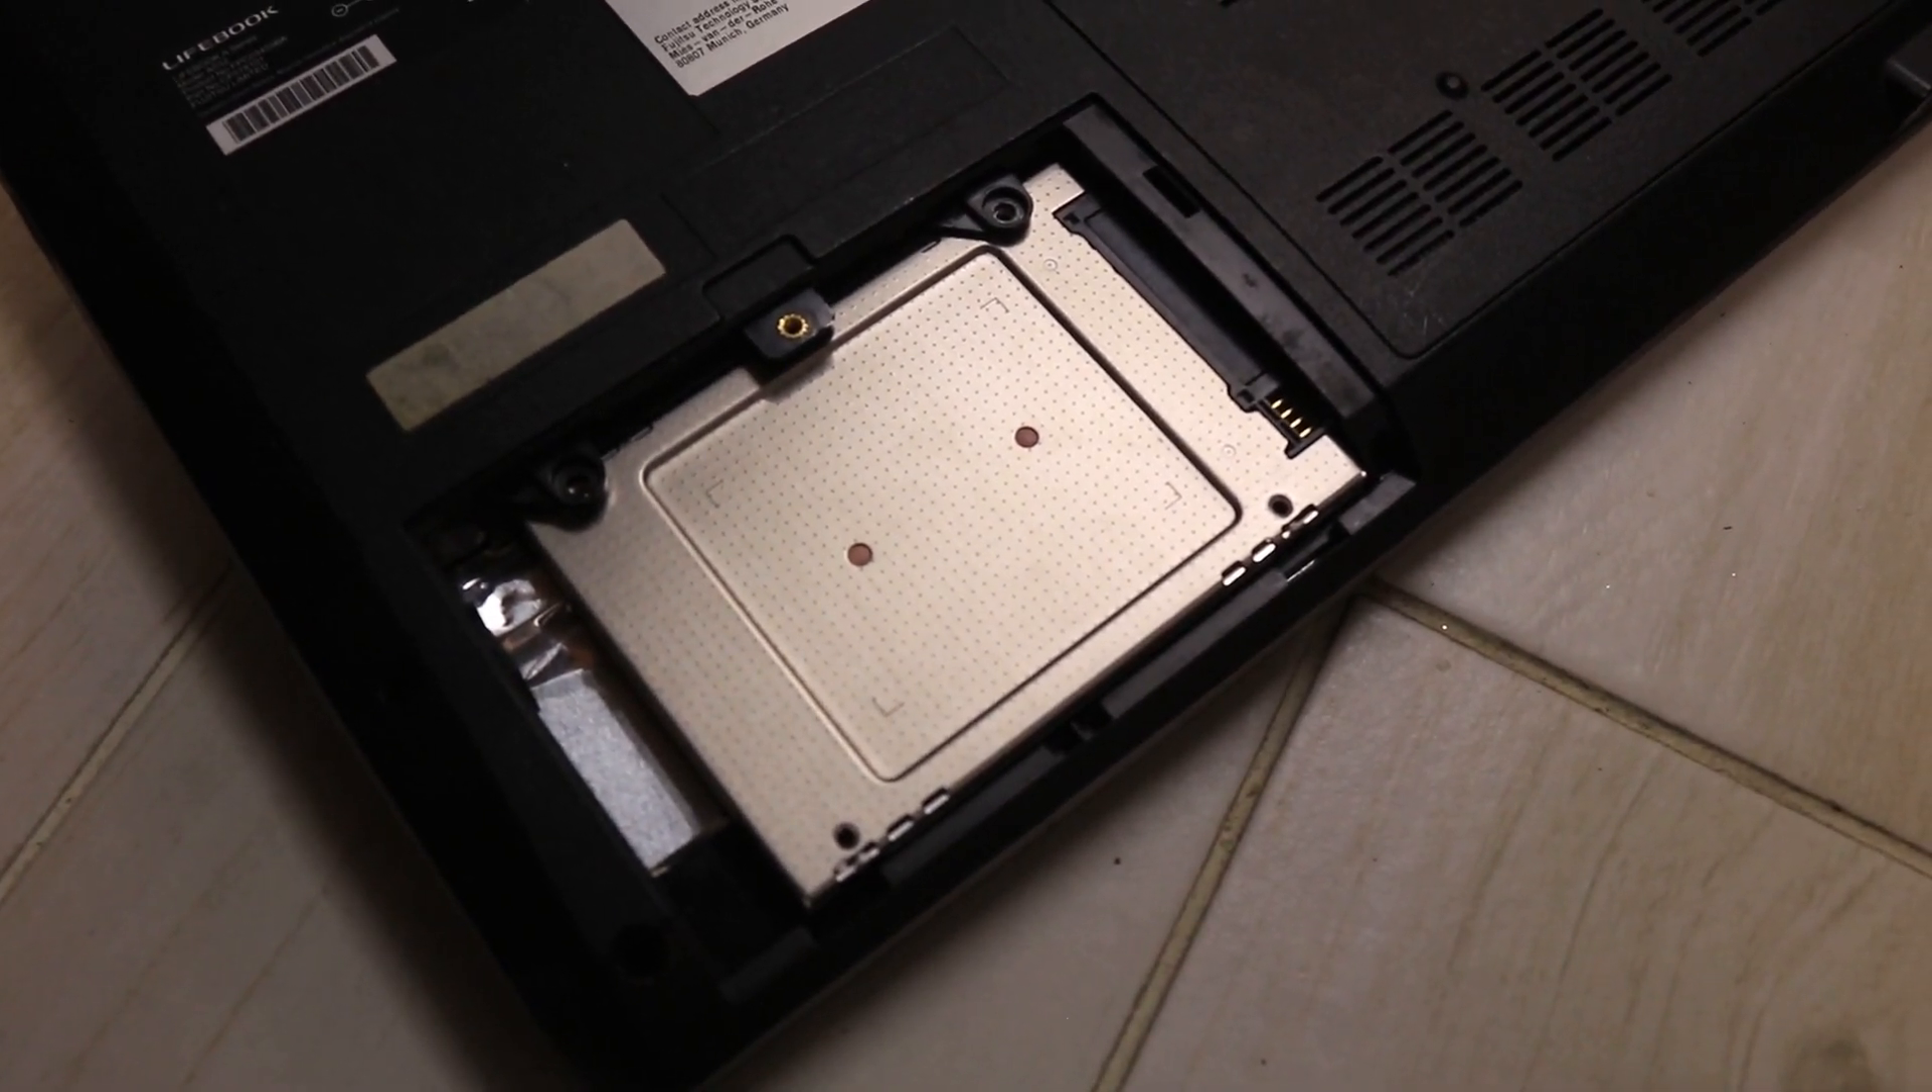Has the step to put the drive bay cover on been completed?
No.